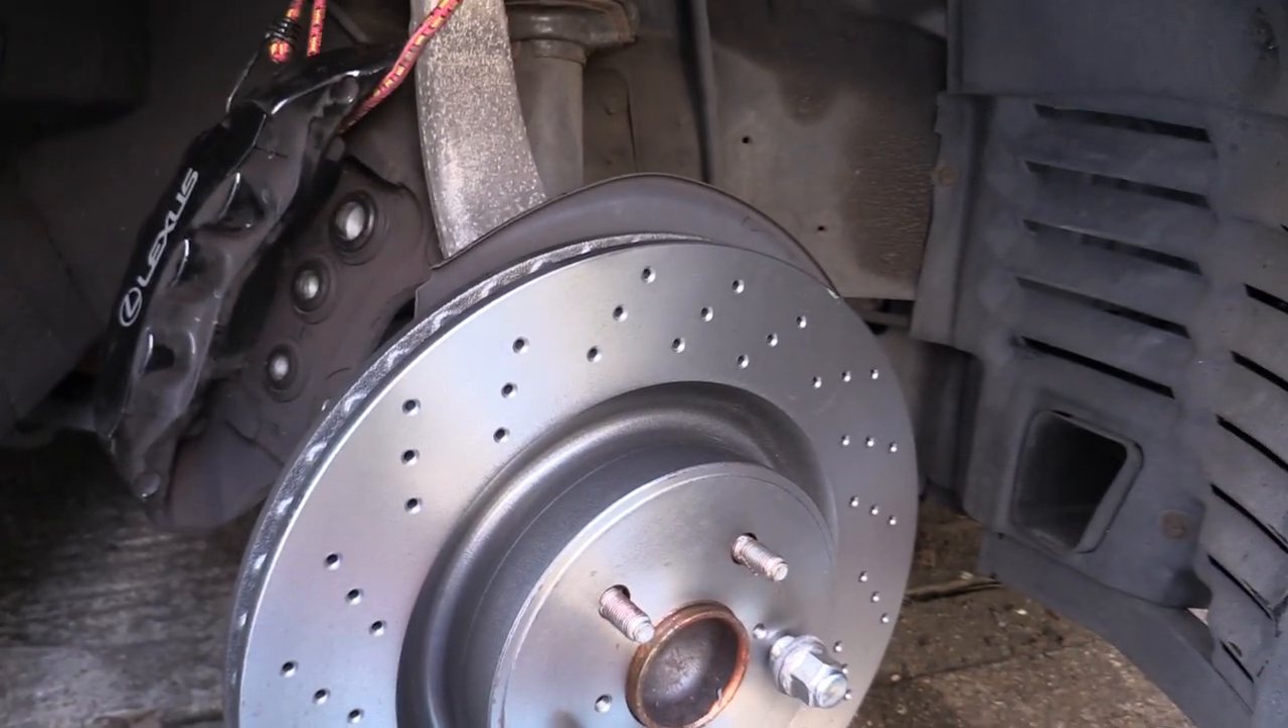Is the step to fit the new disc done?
Yes.